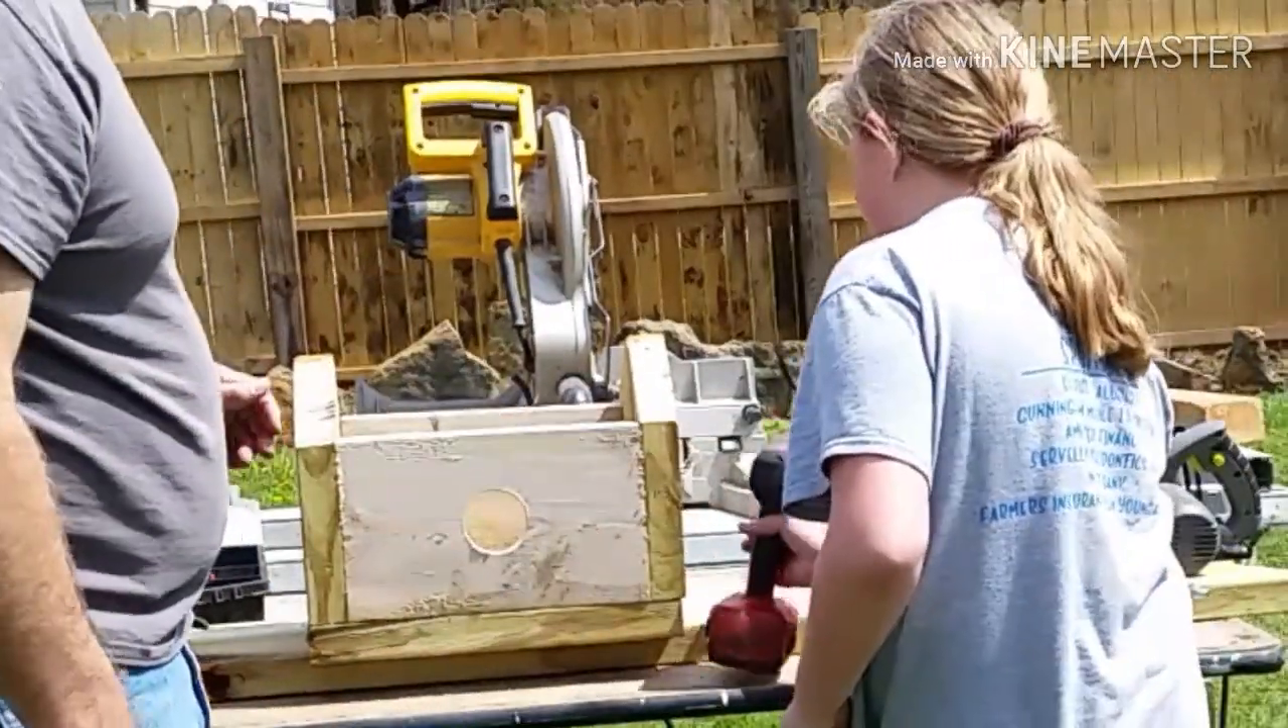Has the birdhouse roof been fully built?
No.